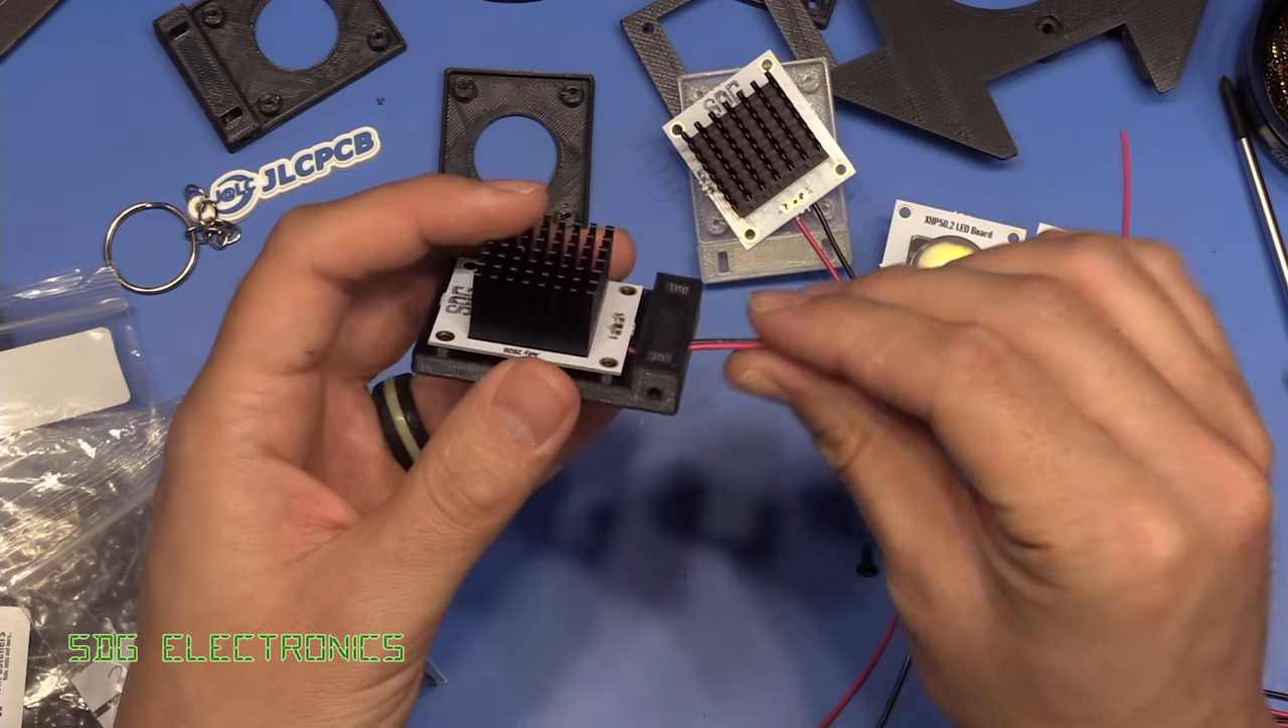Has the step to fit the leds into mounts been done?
No.